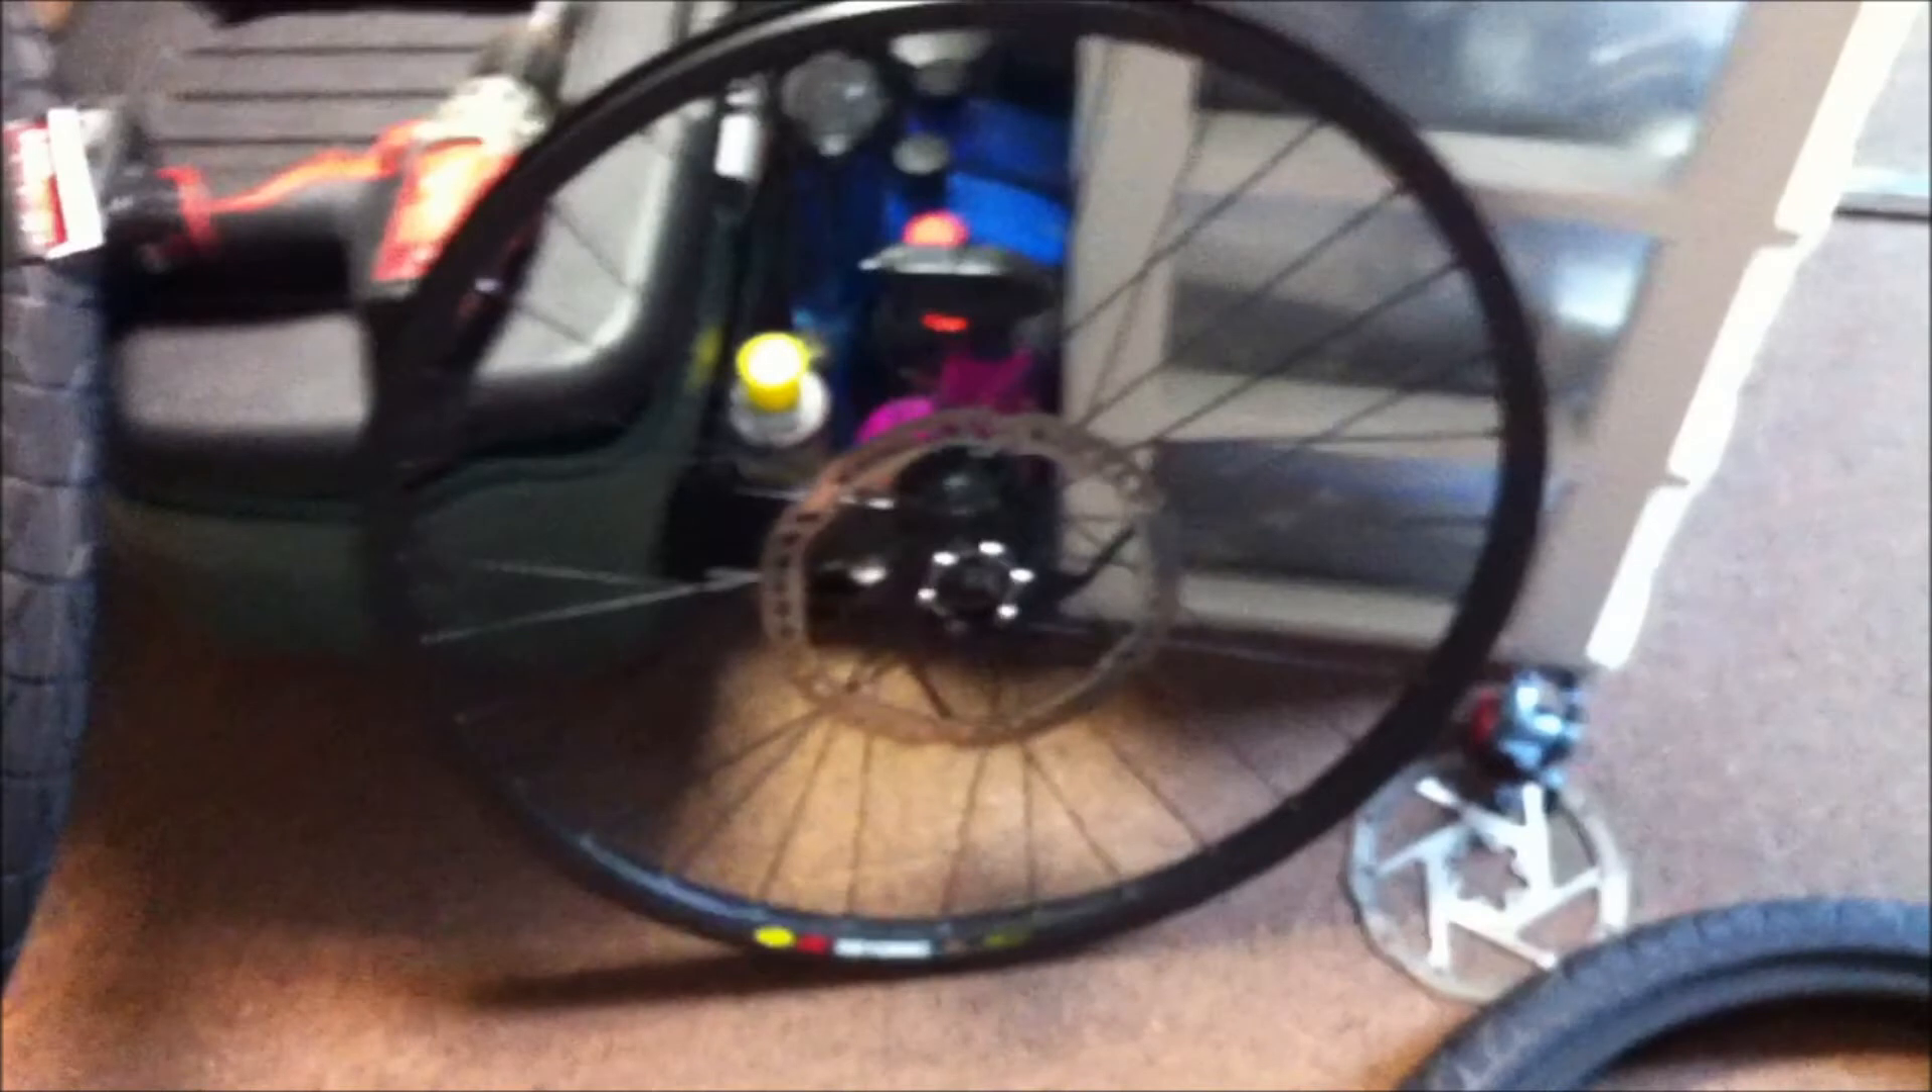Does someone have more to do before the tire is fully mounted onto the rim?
Yes.